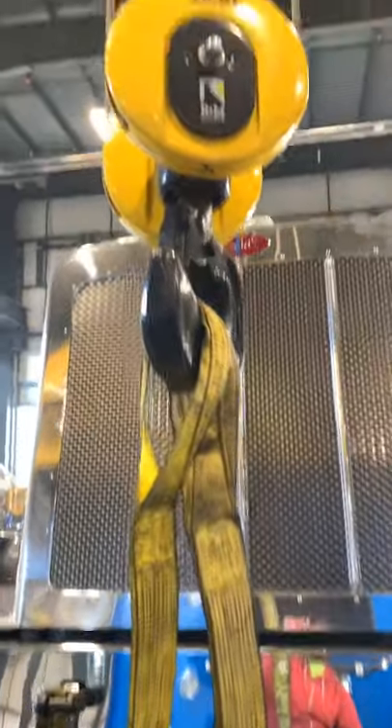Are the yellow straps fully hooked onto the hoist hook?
Yes.